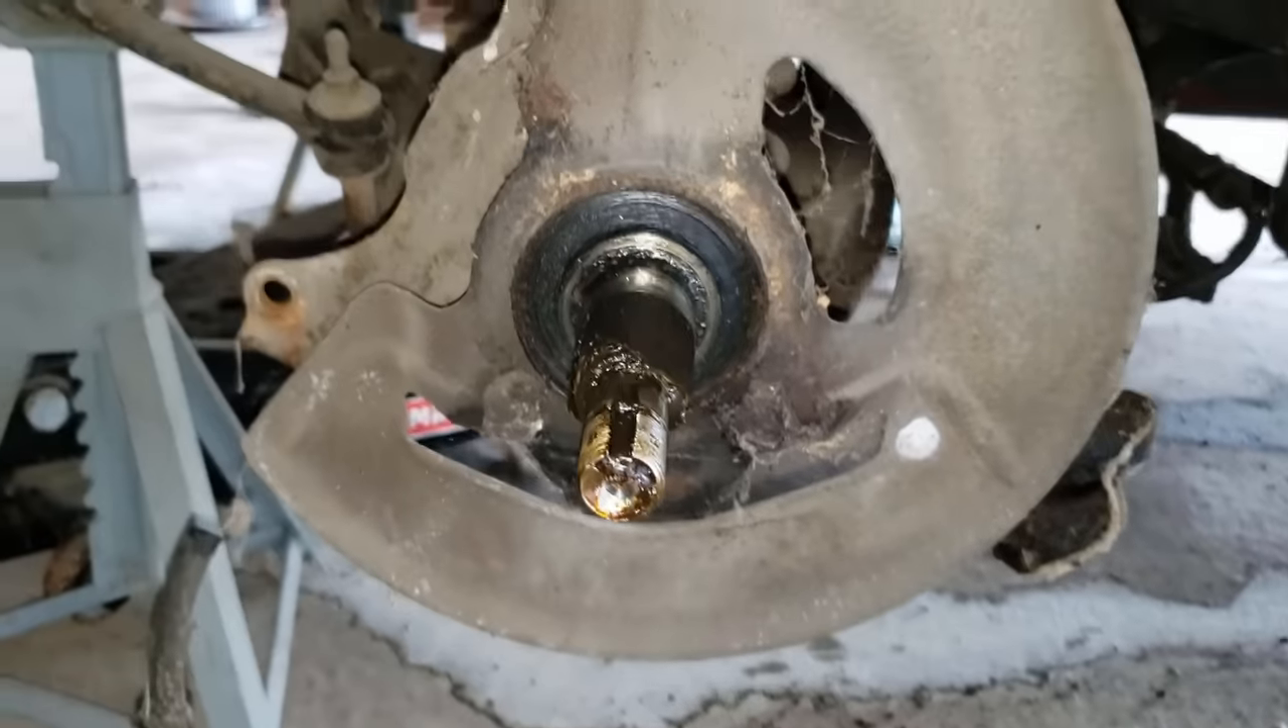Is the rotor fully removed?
Yes.